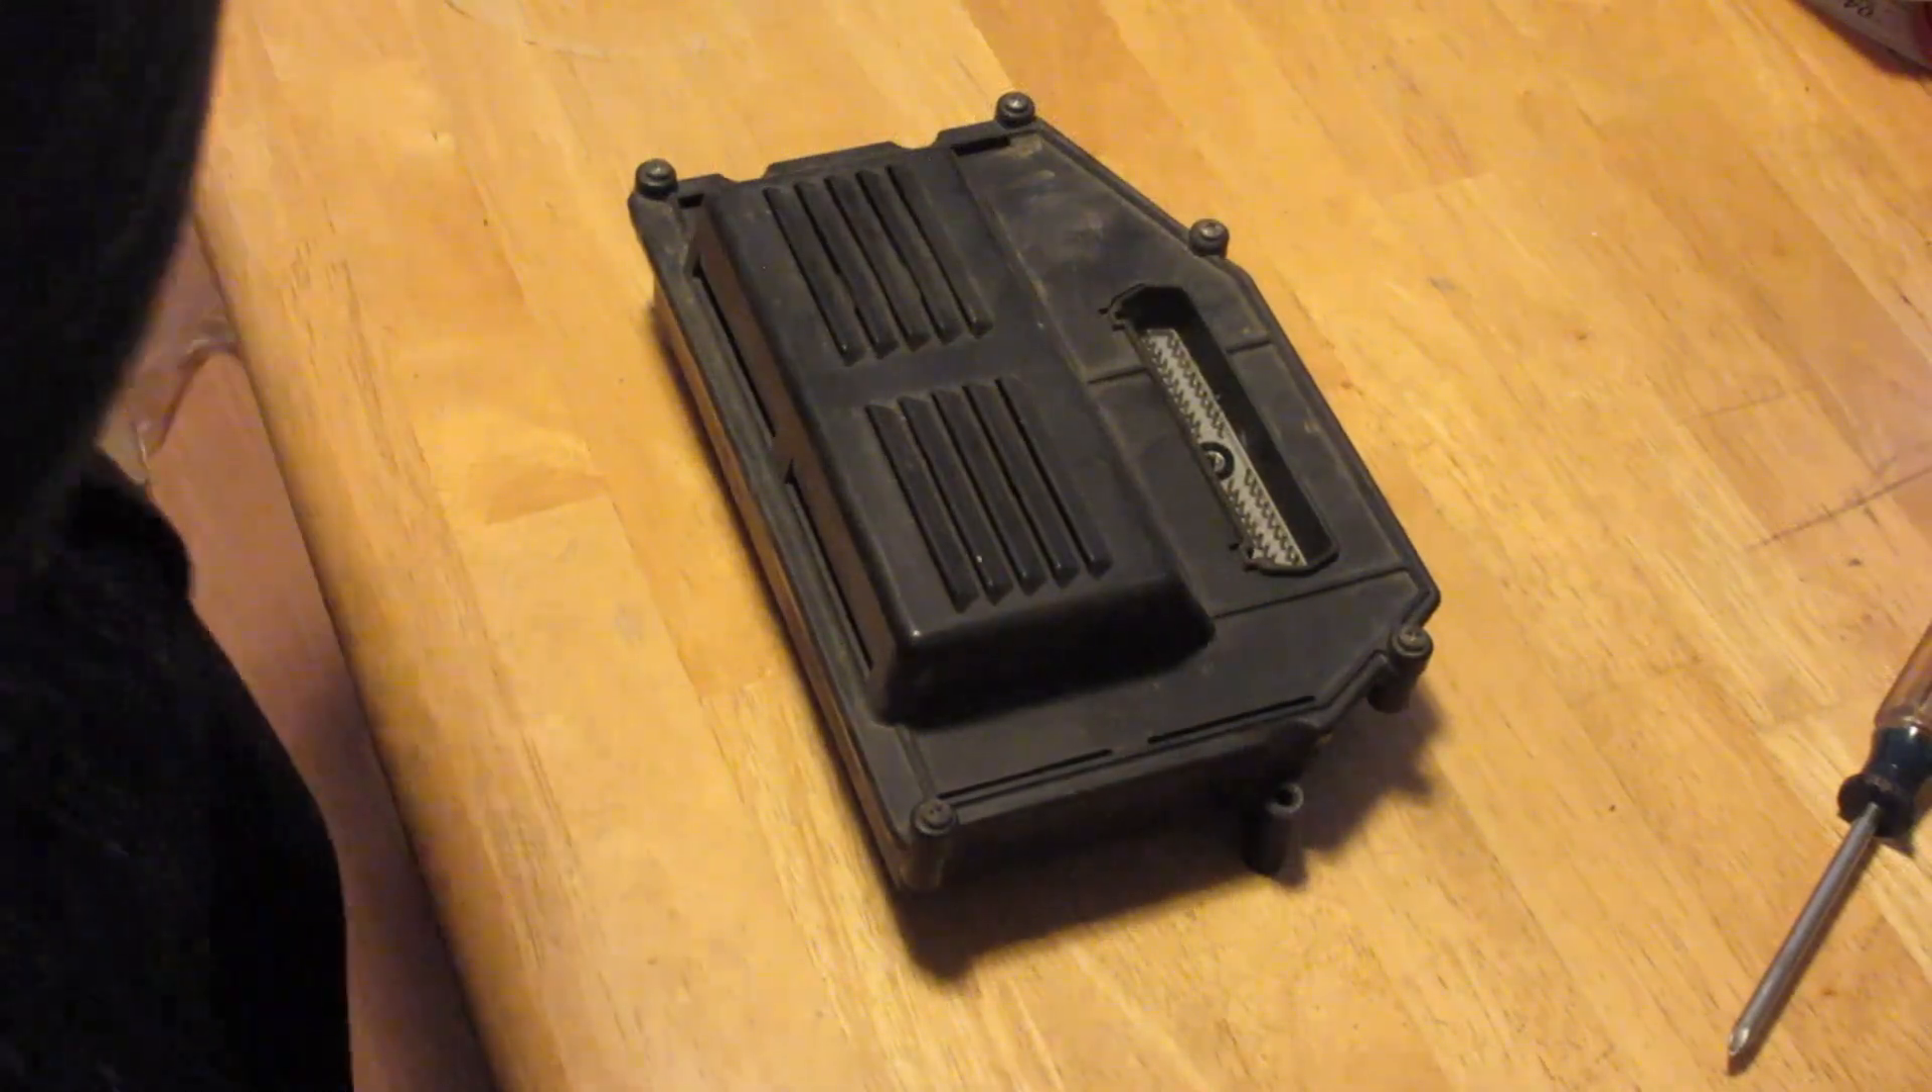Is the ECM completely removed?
Yes.